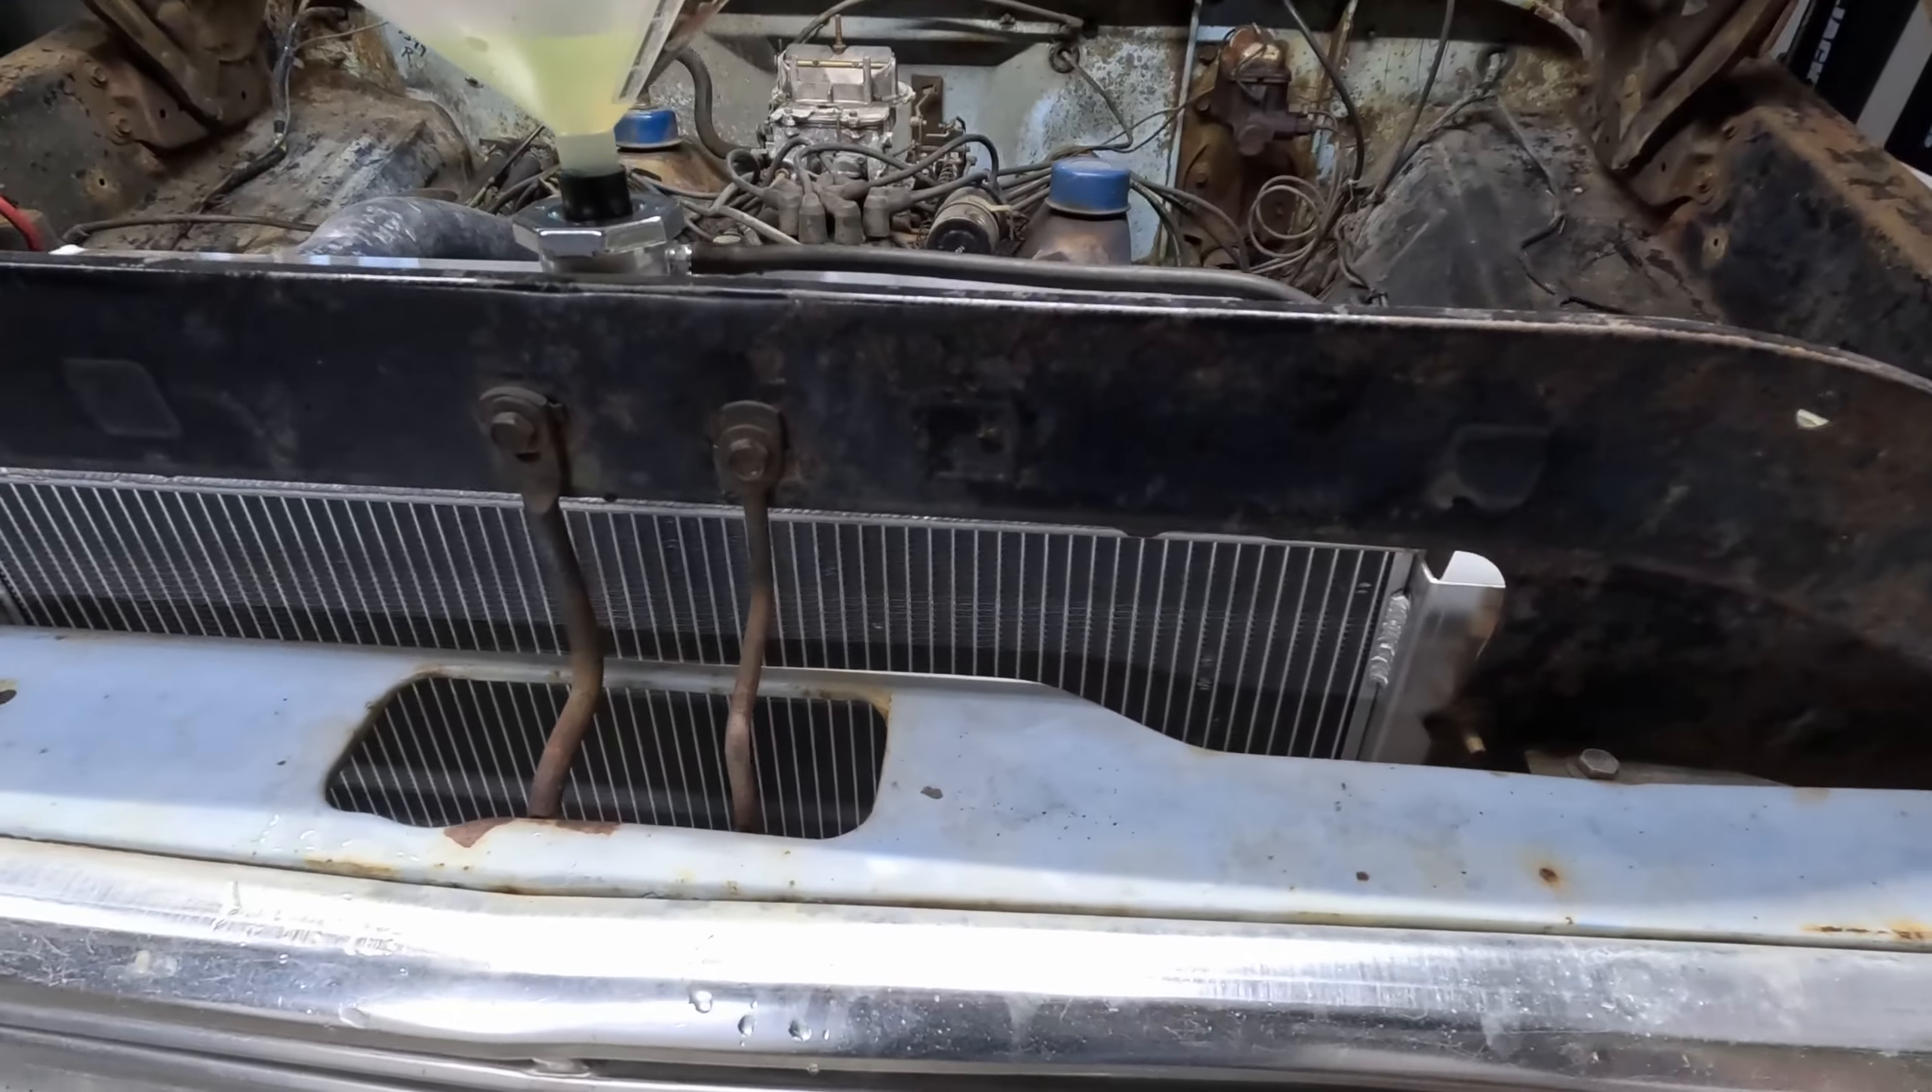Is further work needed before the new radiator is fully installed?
No.